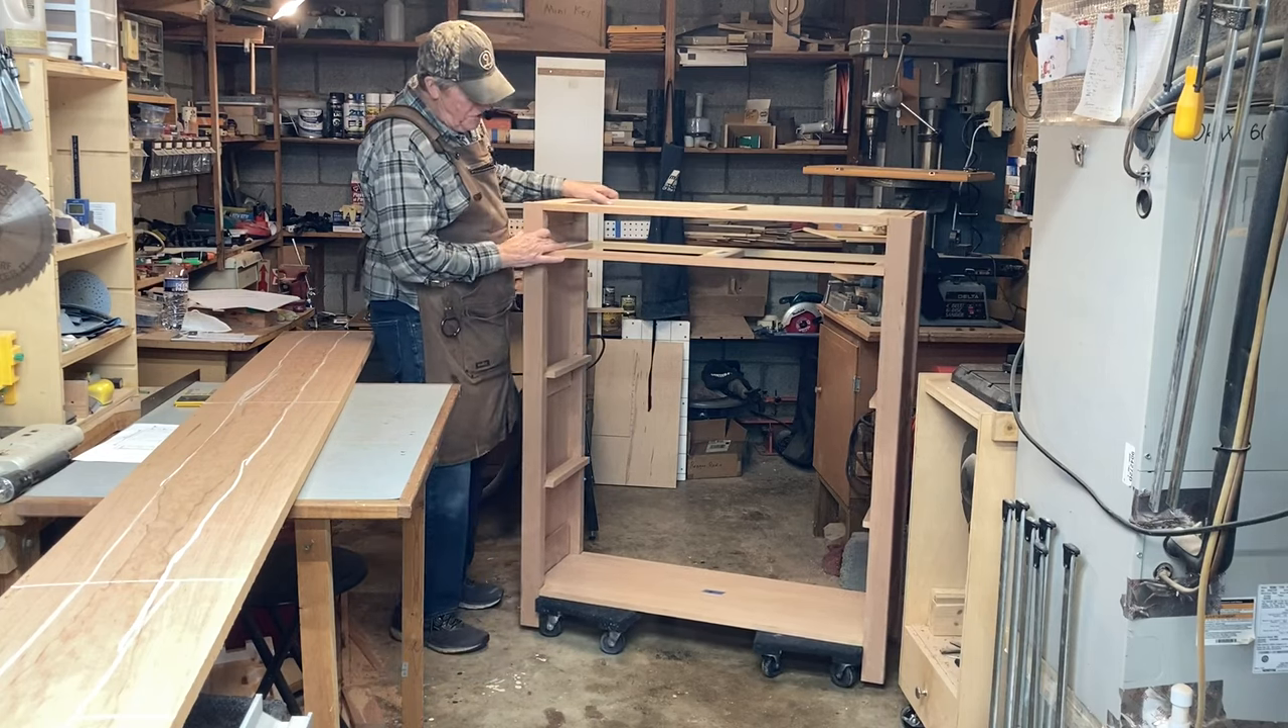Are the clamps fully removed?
Yes.